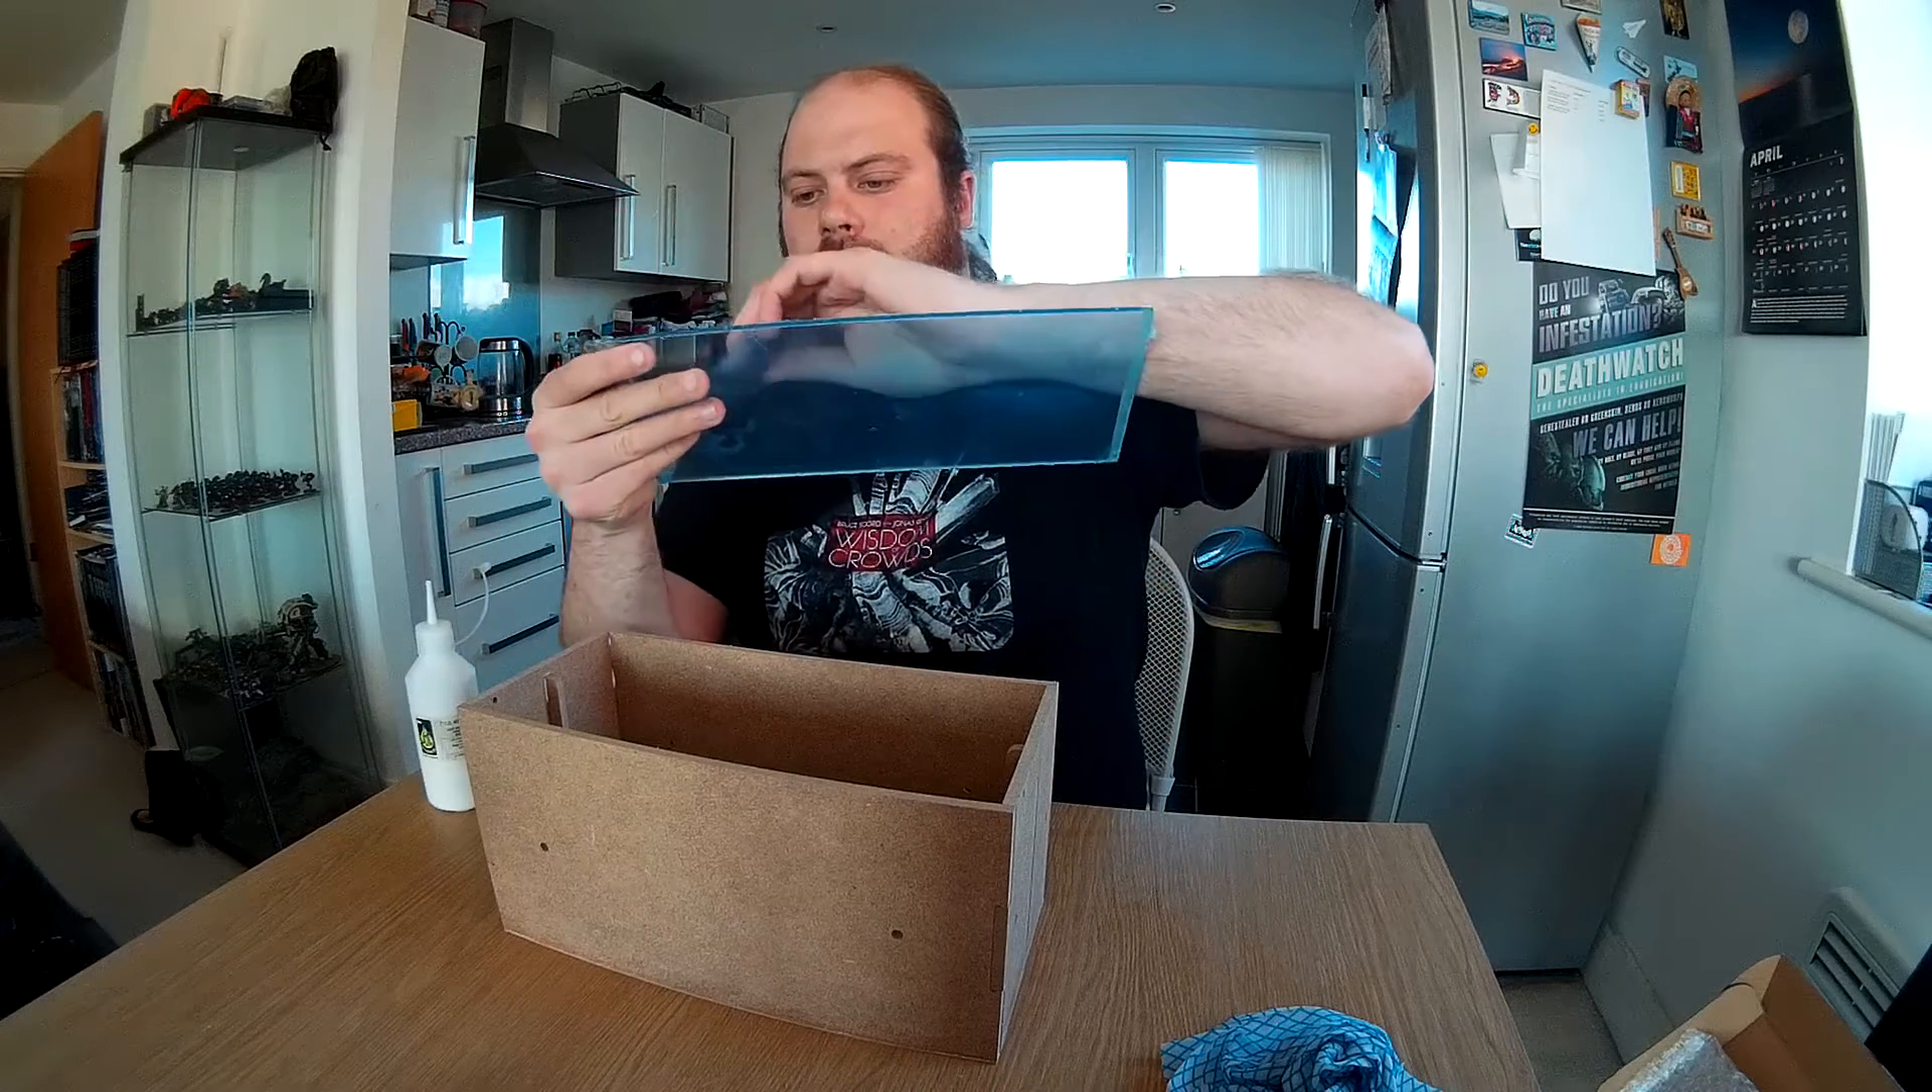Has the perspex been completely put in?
No.